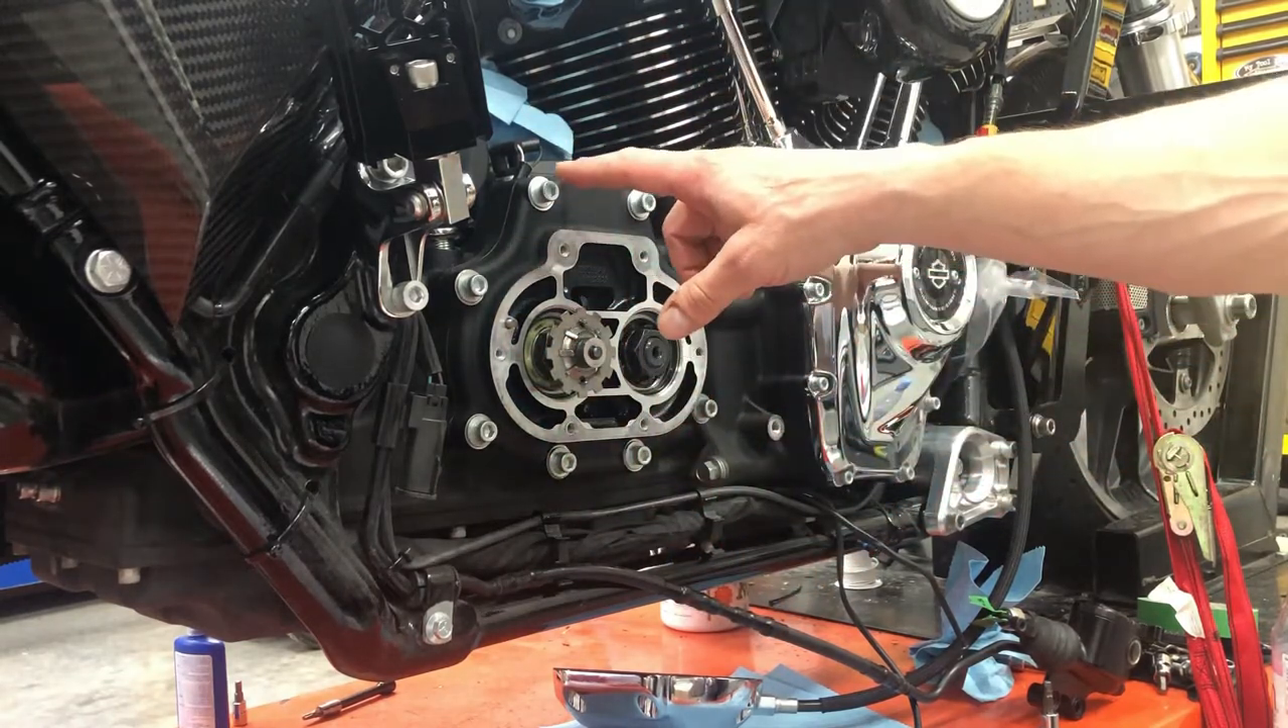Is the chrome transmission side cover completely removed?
Yes.